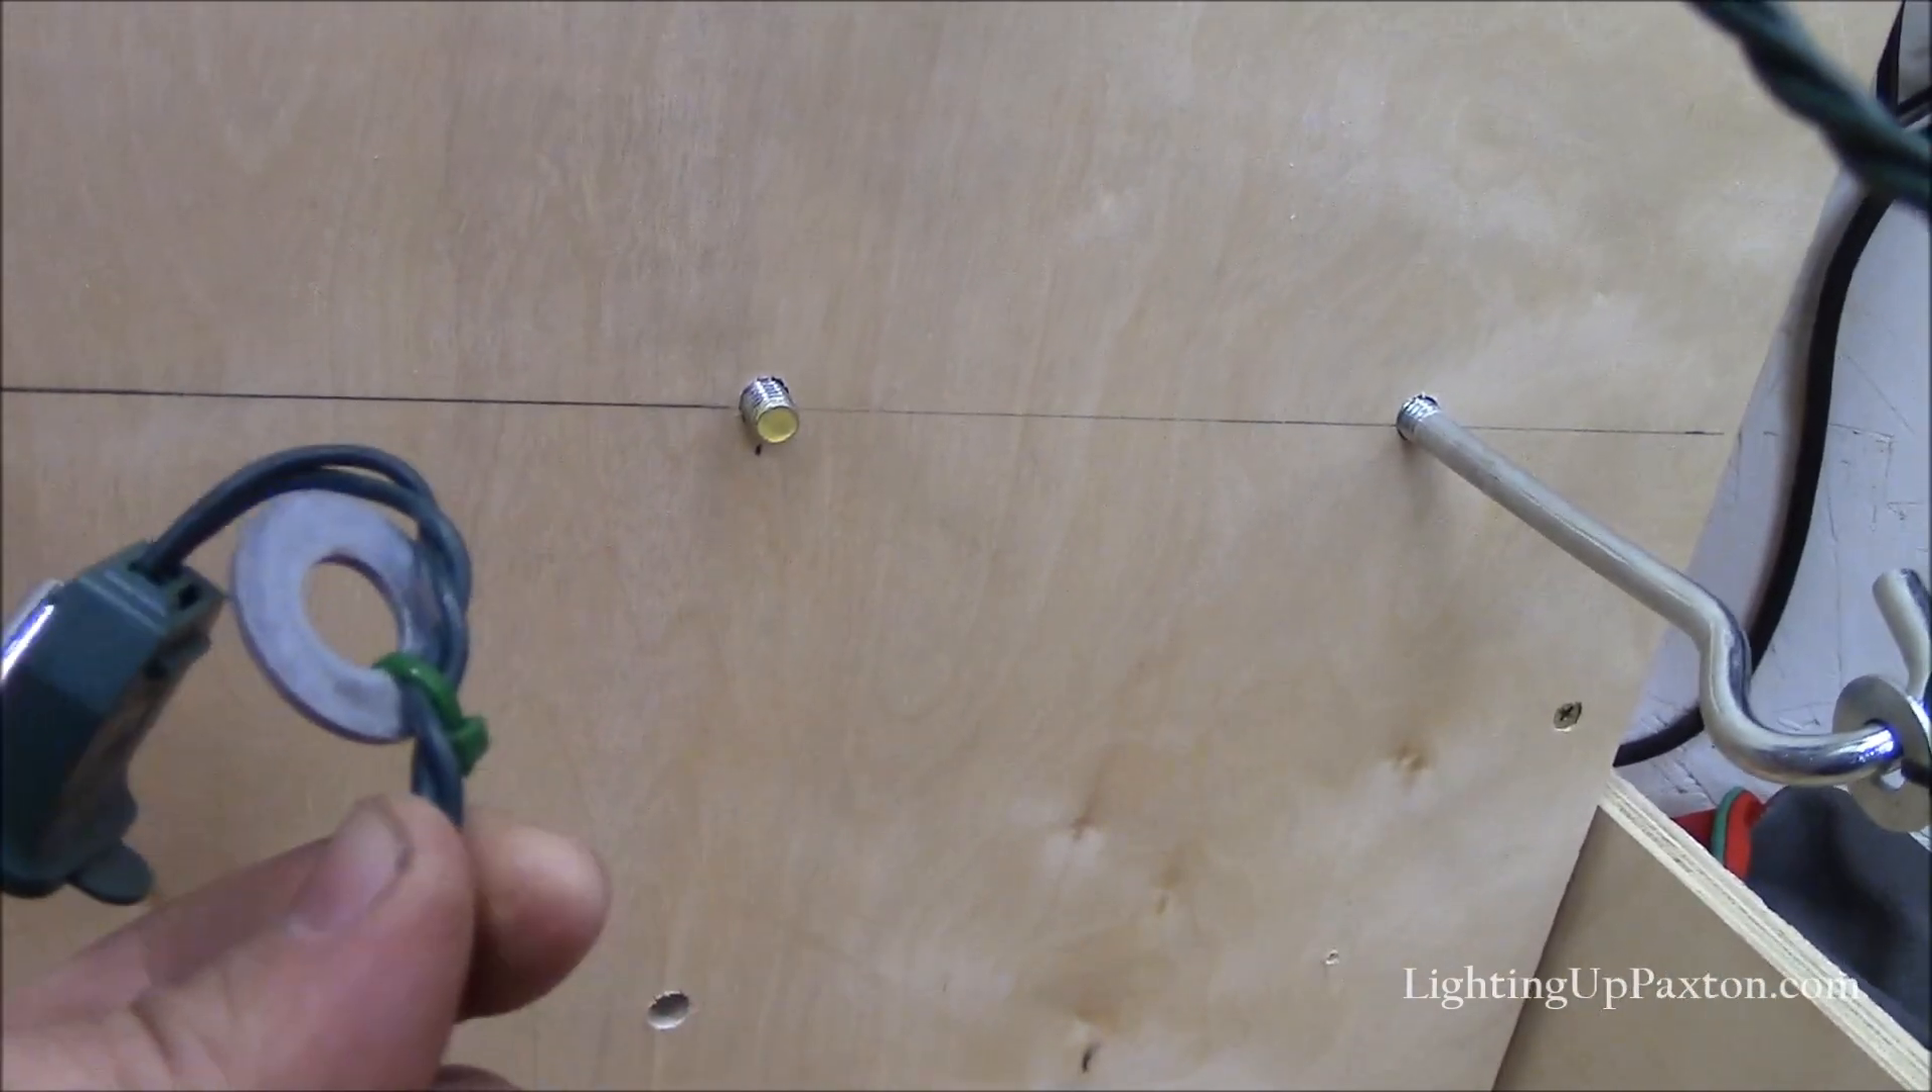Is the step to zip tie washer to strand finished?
Yes.